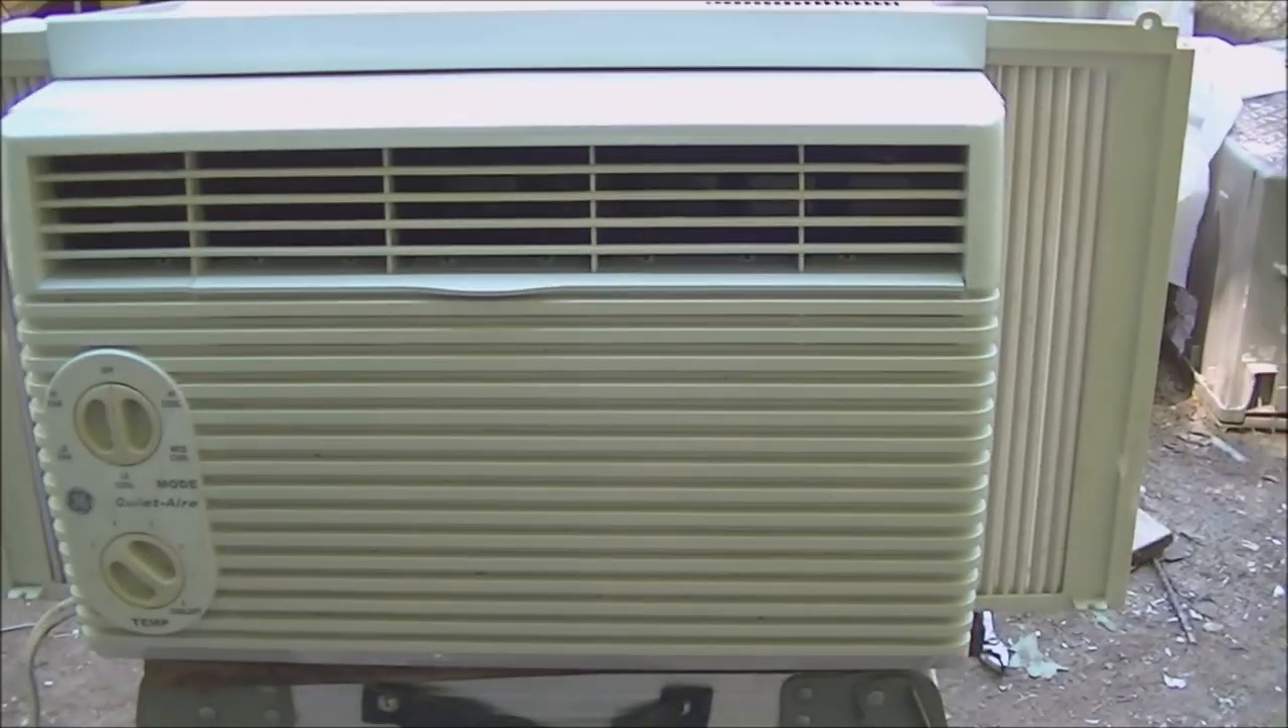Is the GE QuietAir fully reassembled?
Yes.